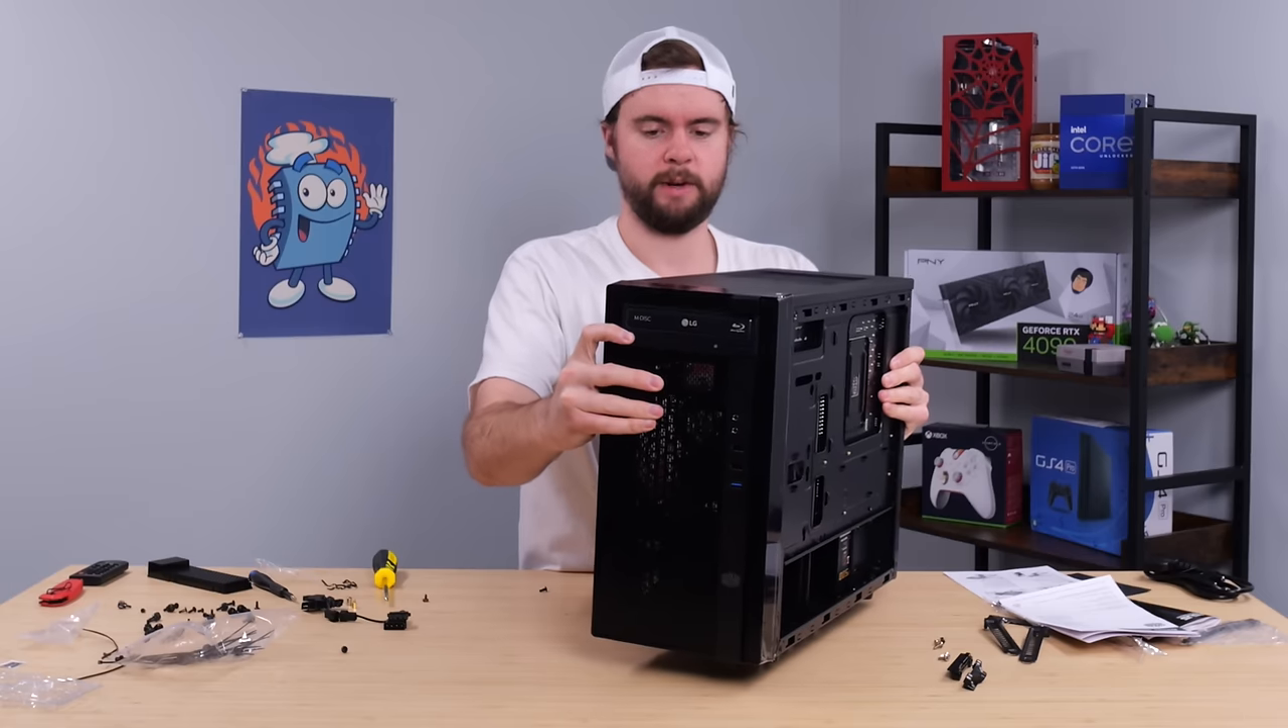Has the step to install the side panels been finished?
No.